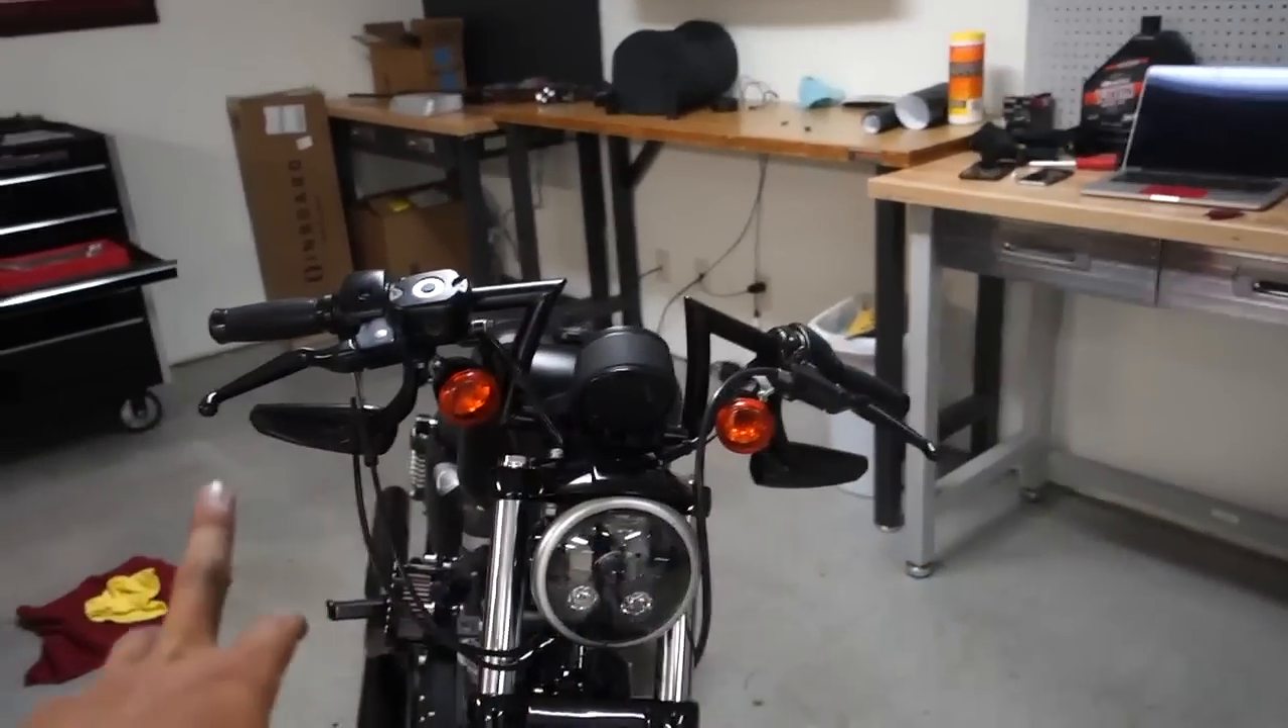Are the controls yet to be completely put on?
No.